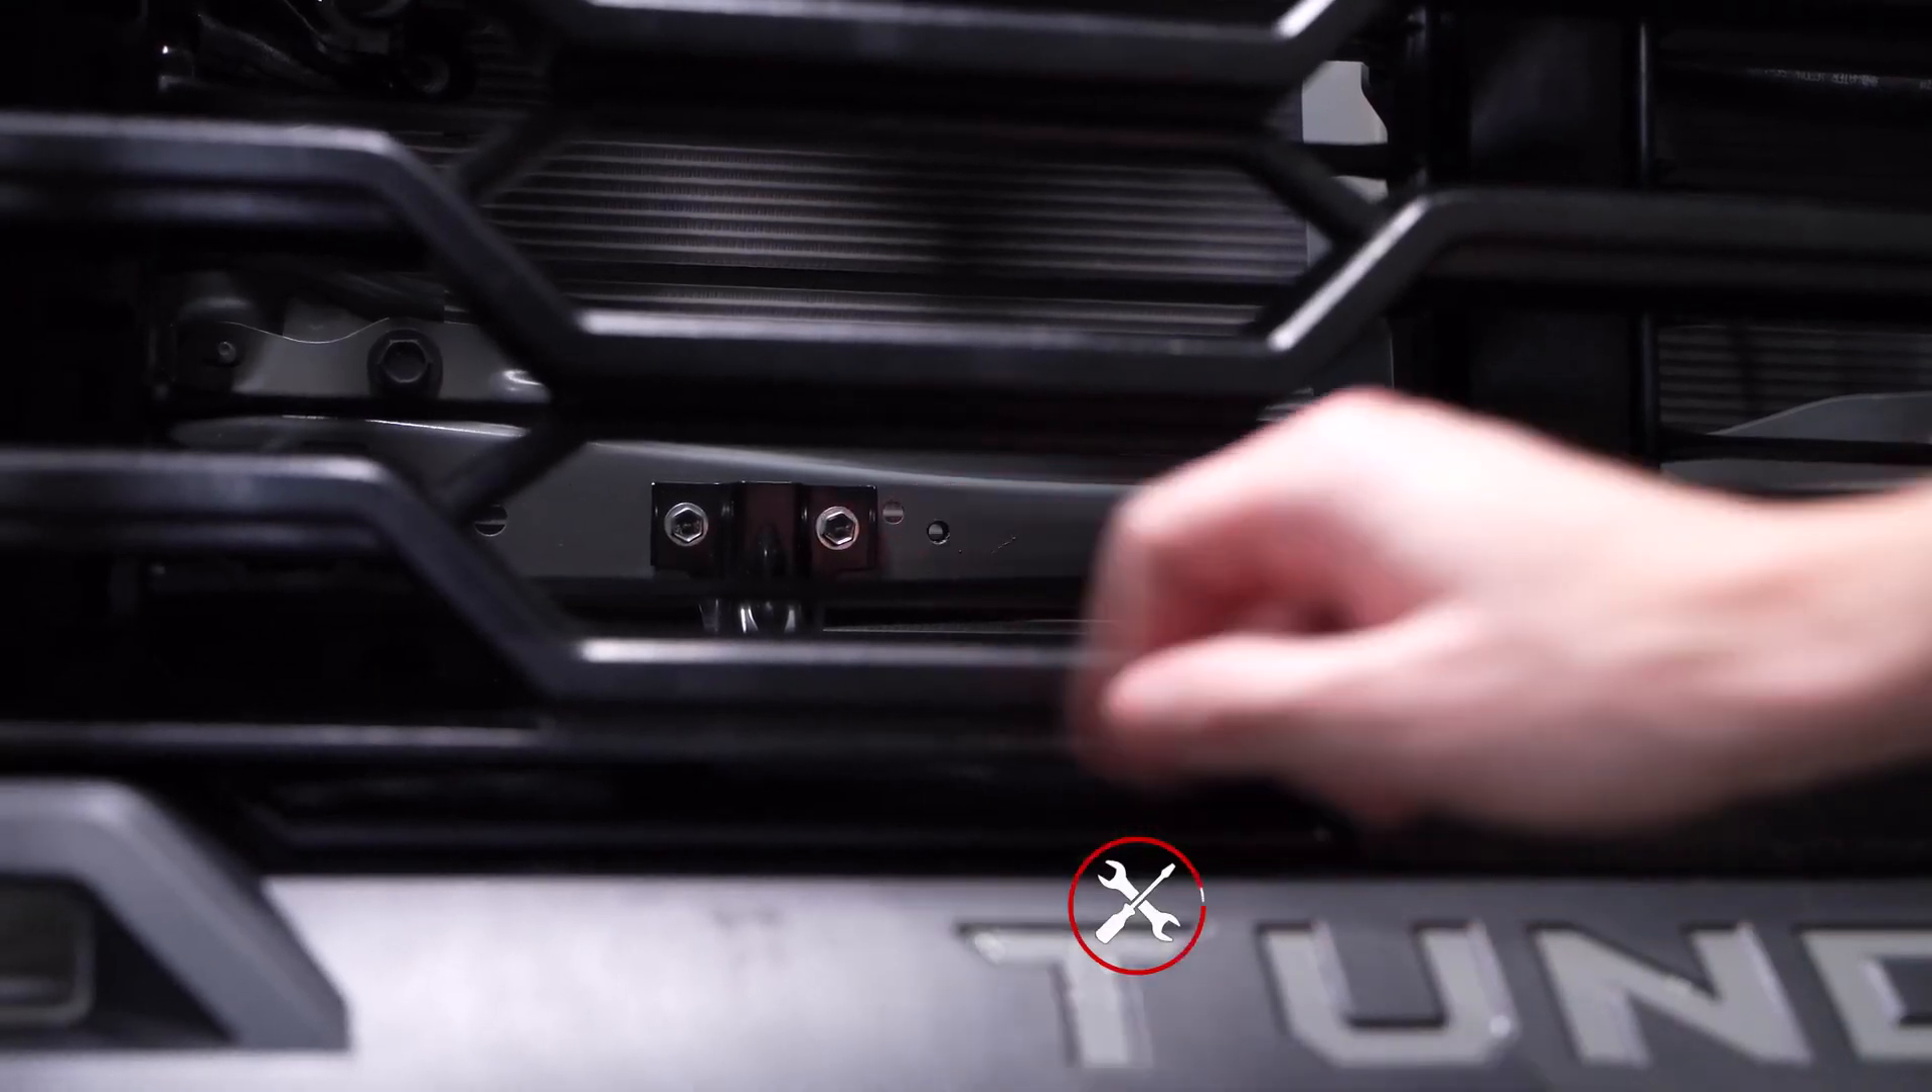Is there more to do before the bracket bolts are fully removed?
Yes.